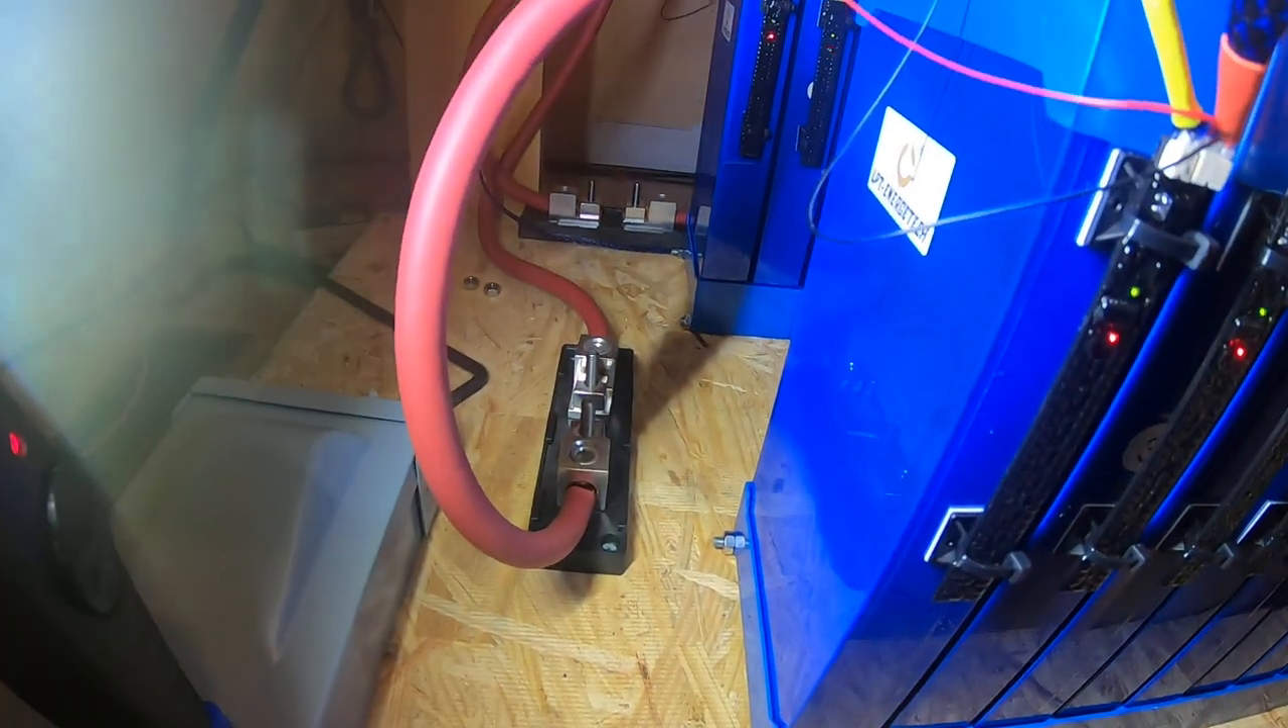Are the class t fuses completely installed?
No.